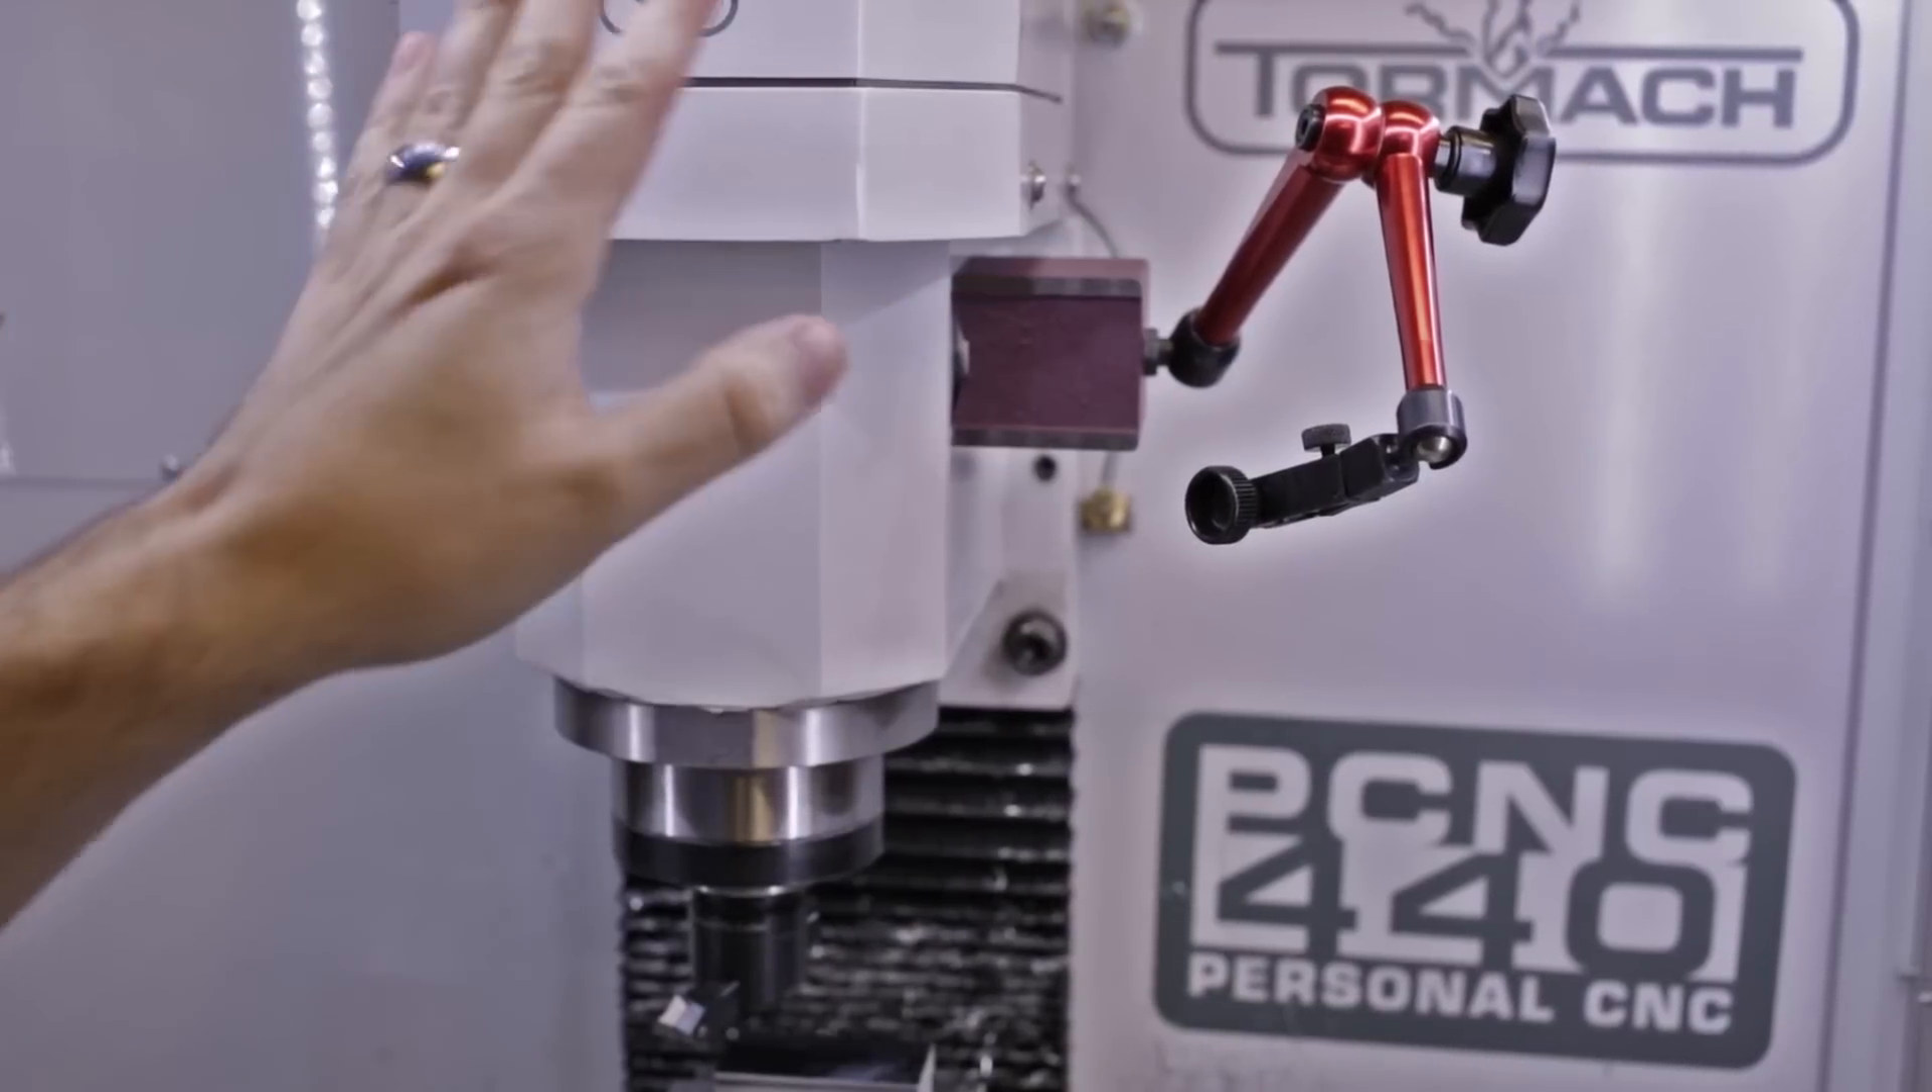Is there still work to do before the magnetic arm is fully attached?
No.